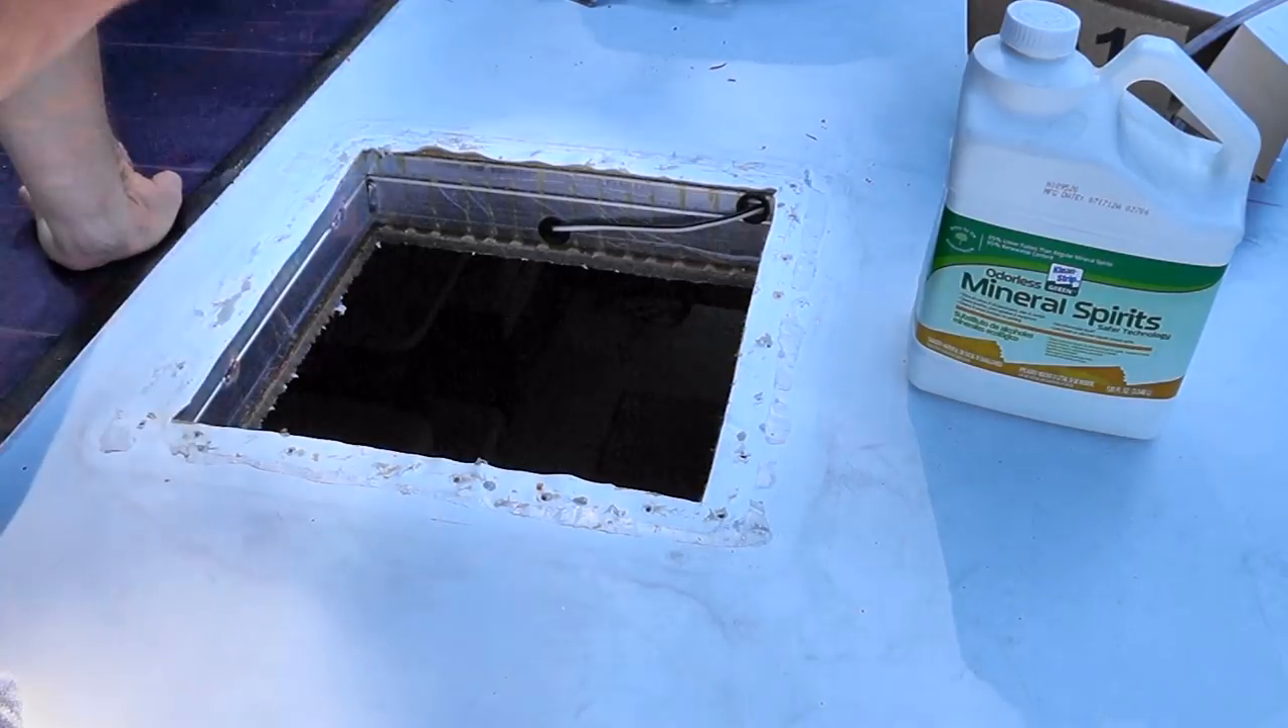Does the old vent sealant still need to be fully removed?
Yes.